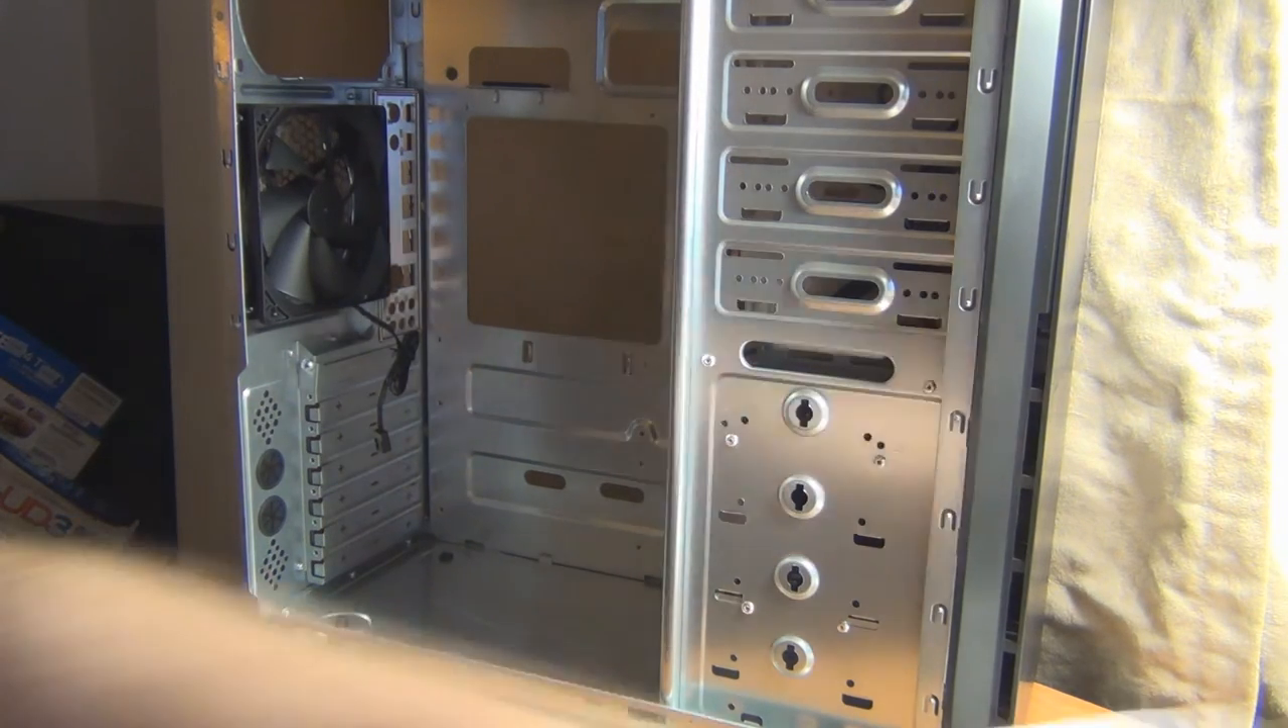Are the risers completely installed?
No.